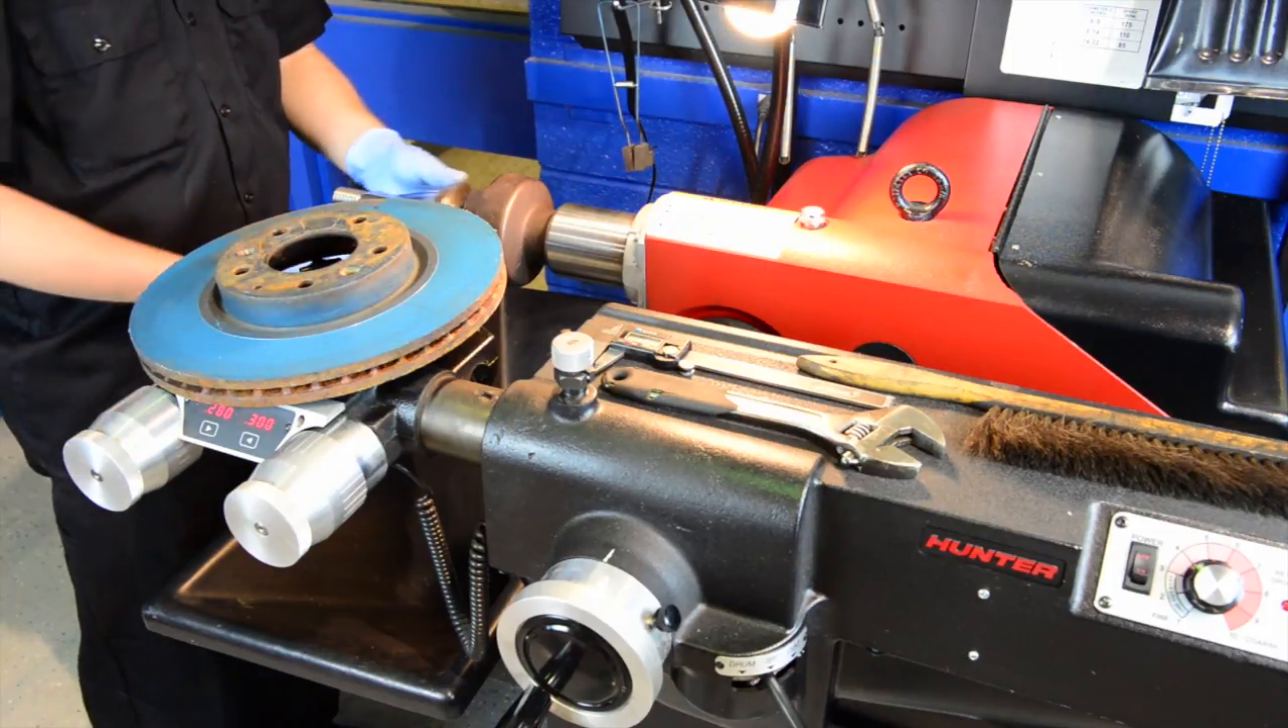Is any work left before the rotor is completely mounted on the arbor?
Yes.